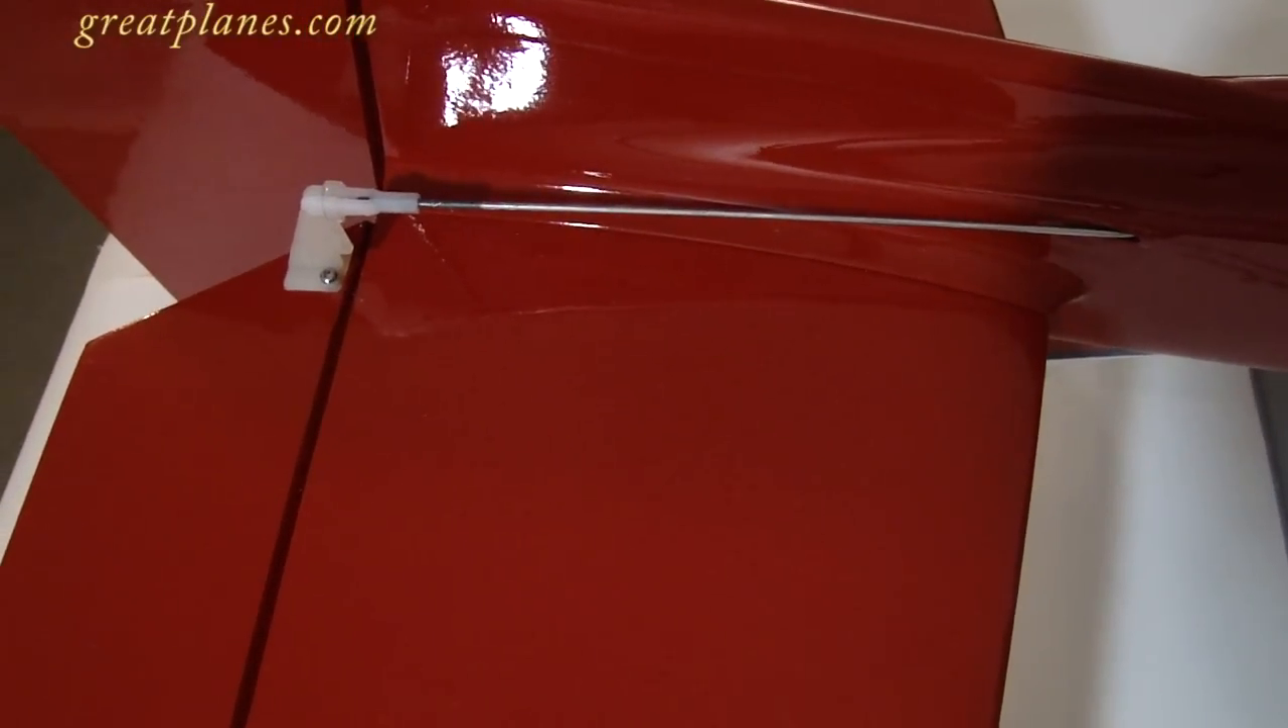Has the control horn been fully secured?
Yes.